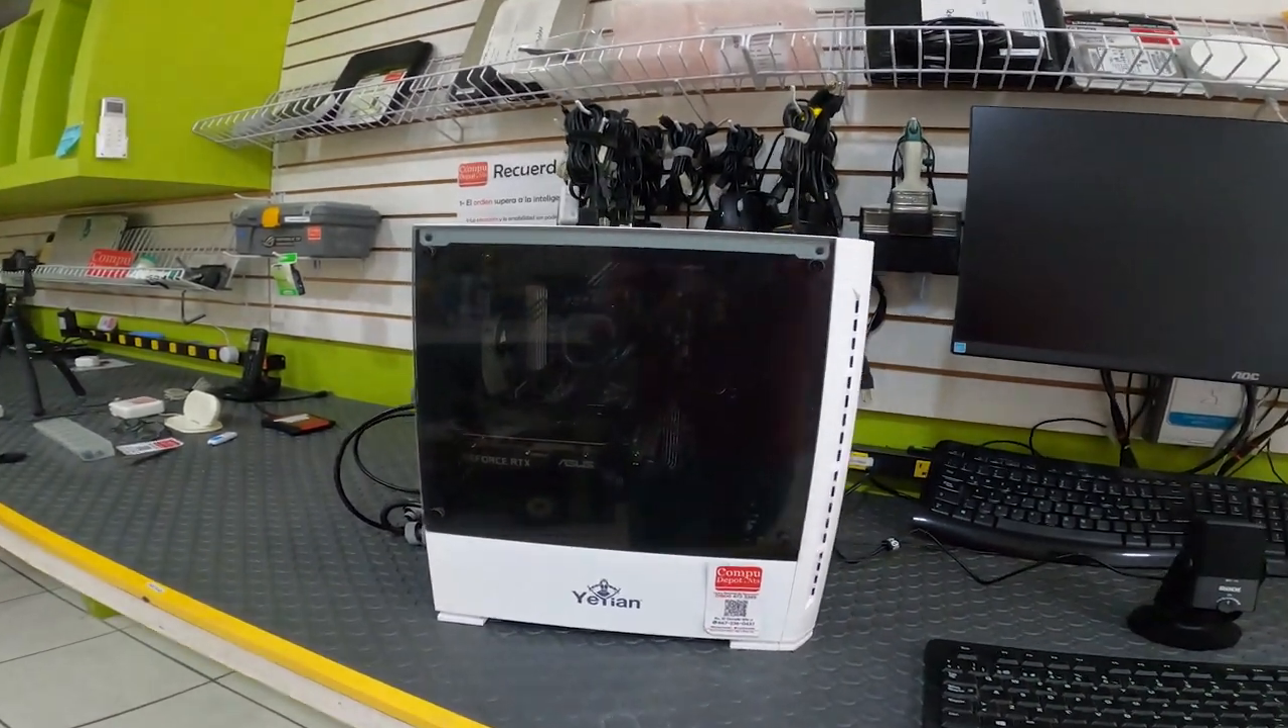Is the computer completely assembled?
Yes.